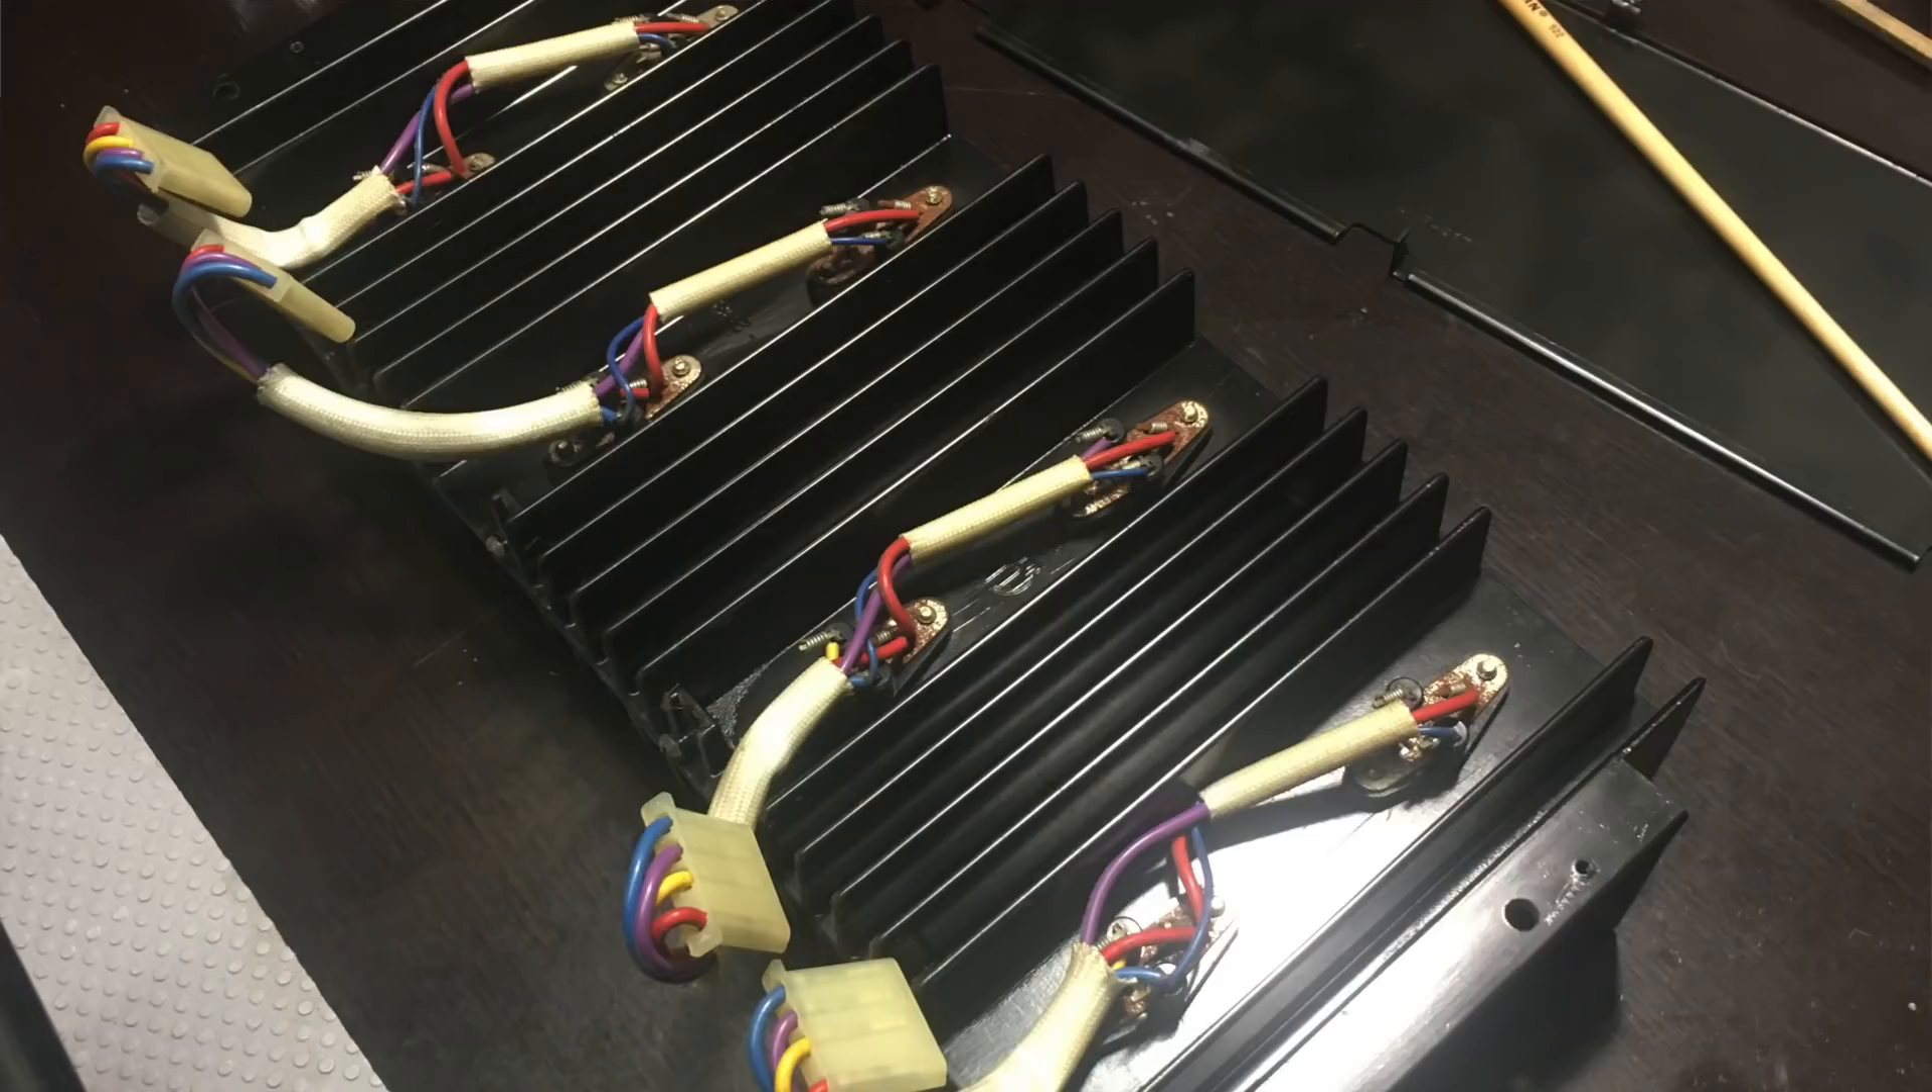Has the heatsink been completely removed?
Yes.